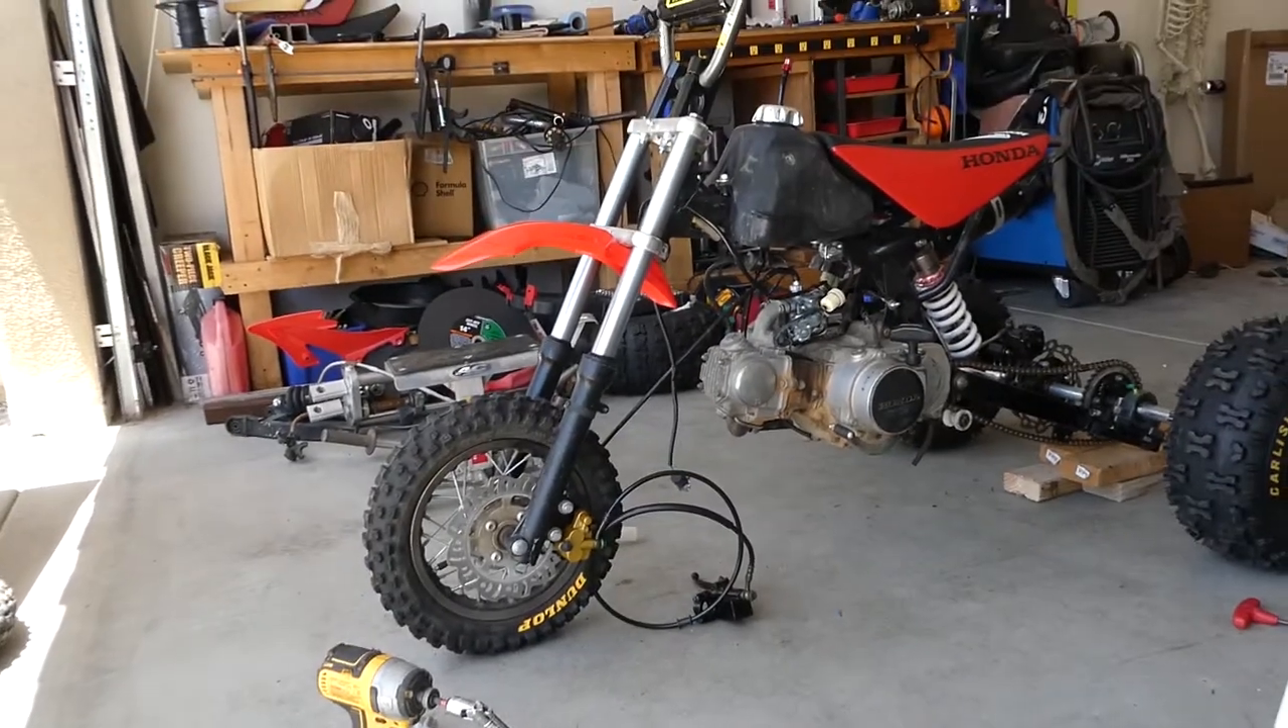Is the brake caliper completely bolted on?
Yes.